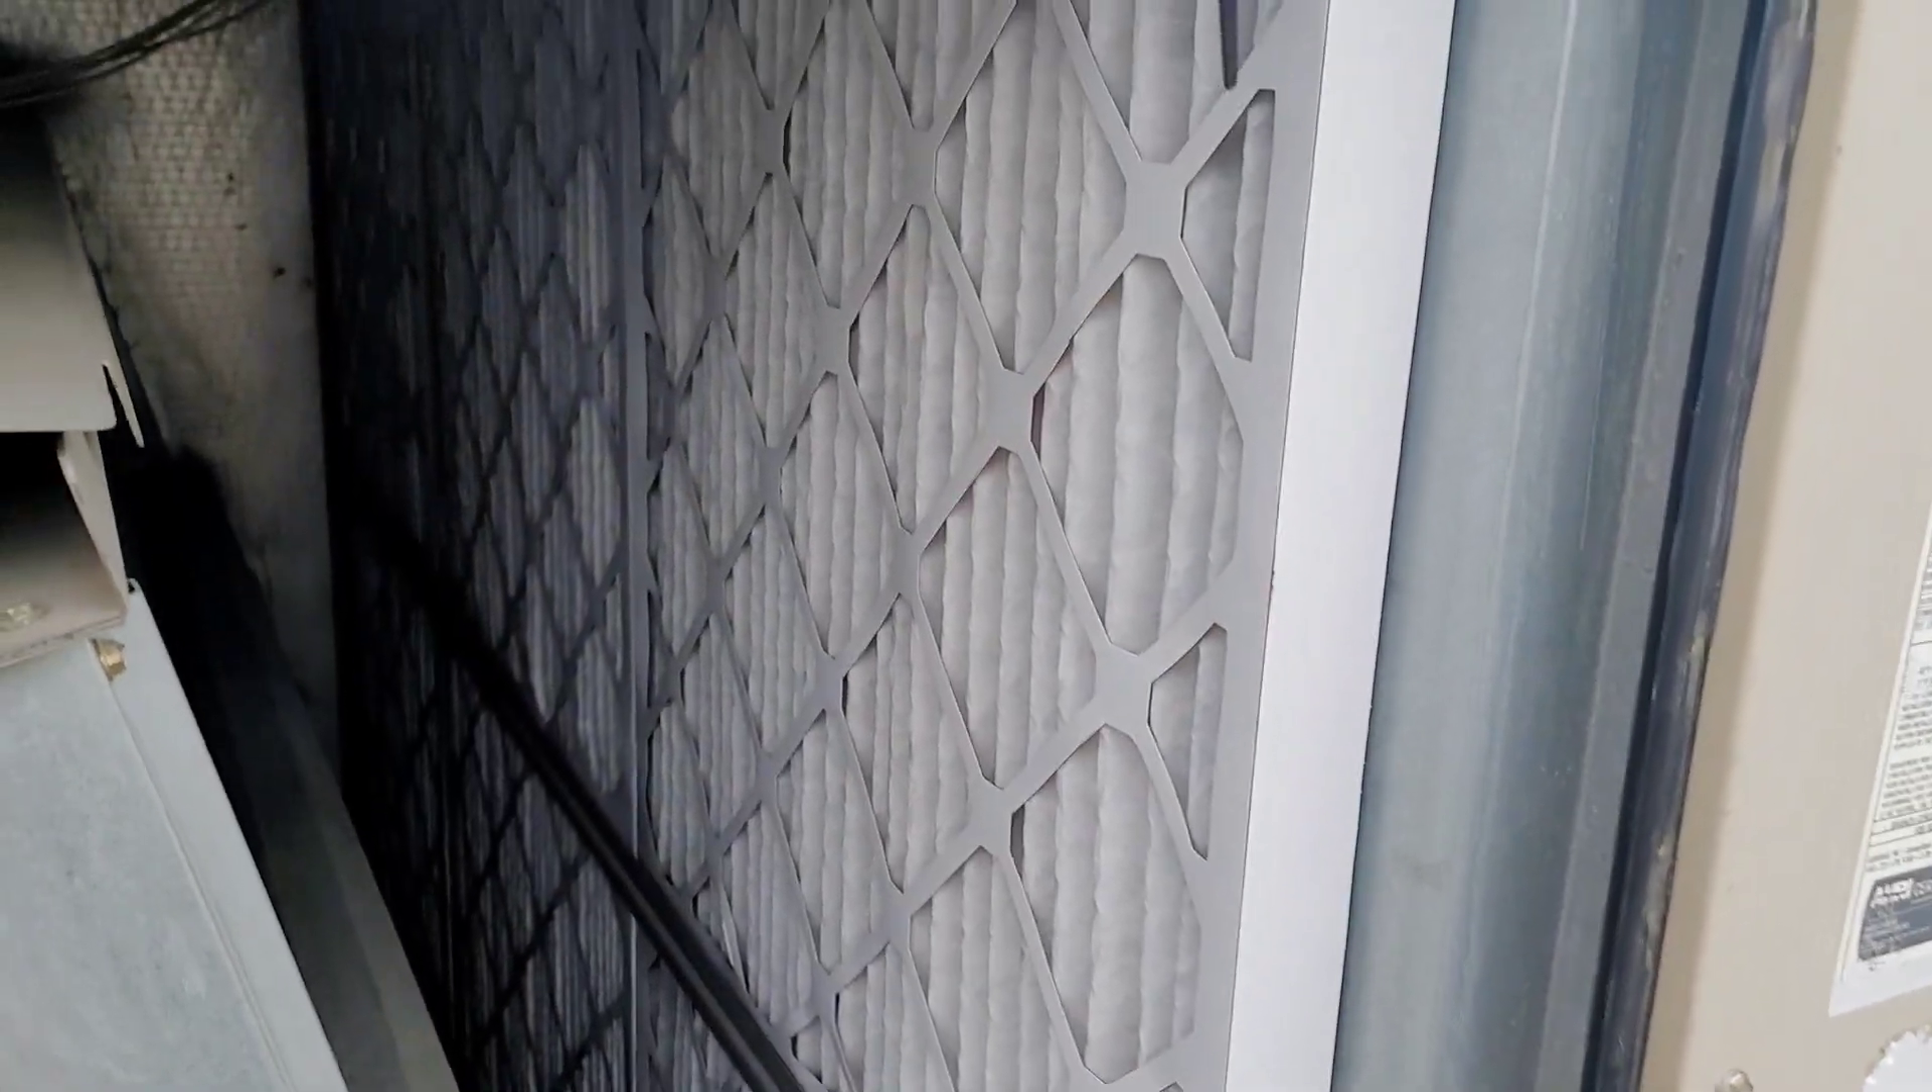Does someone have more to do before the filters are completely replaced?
No.